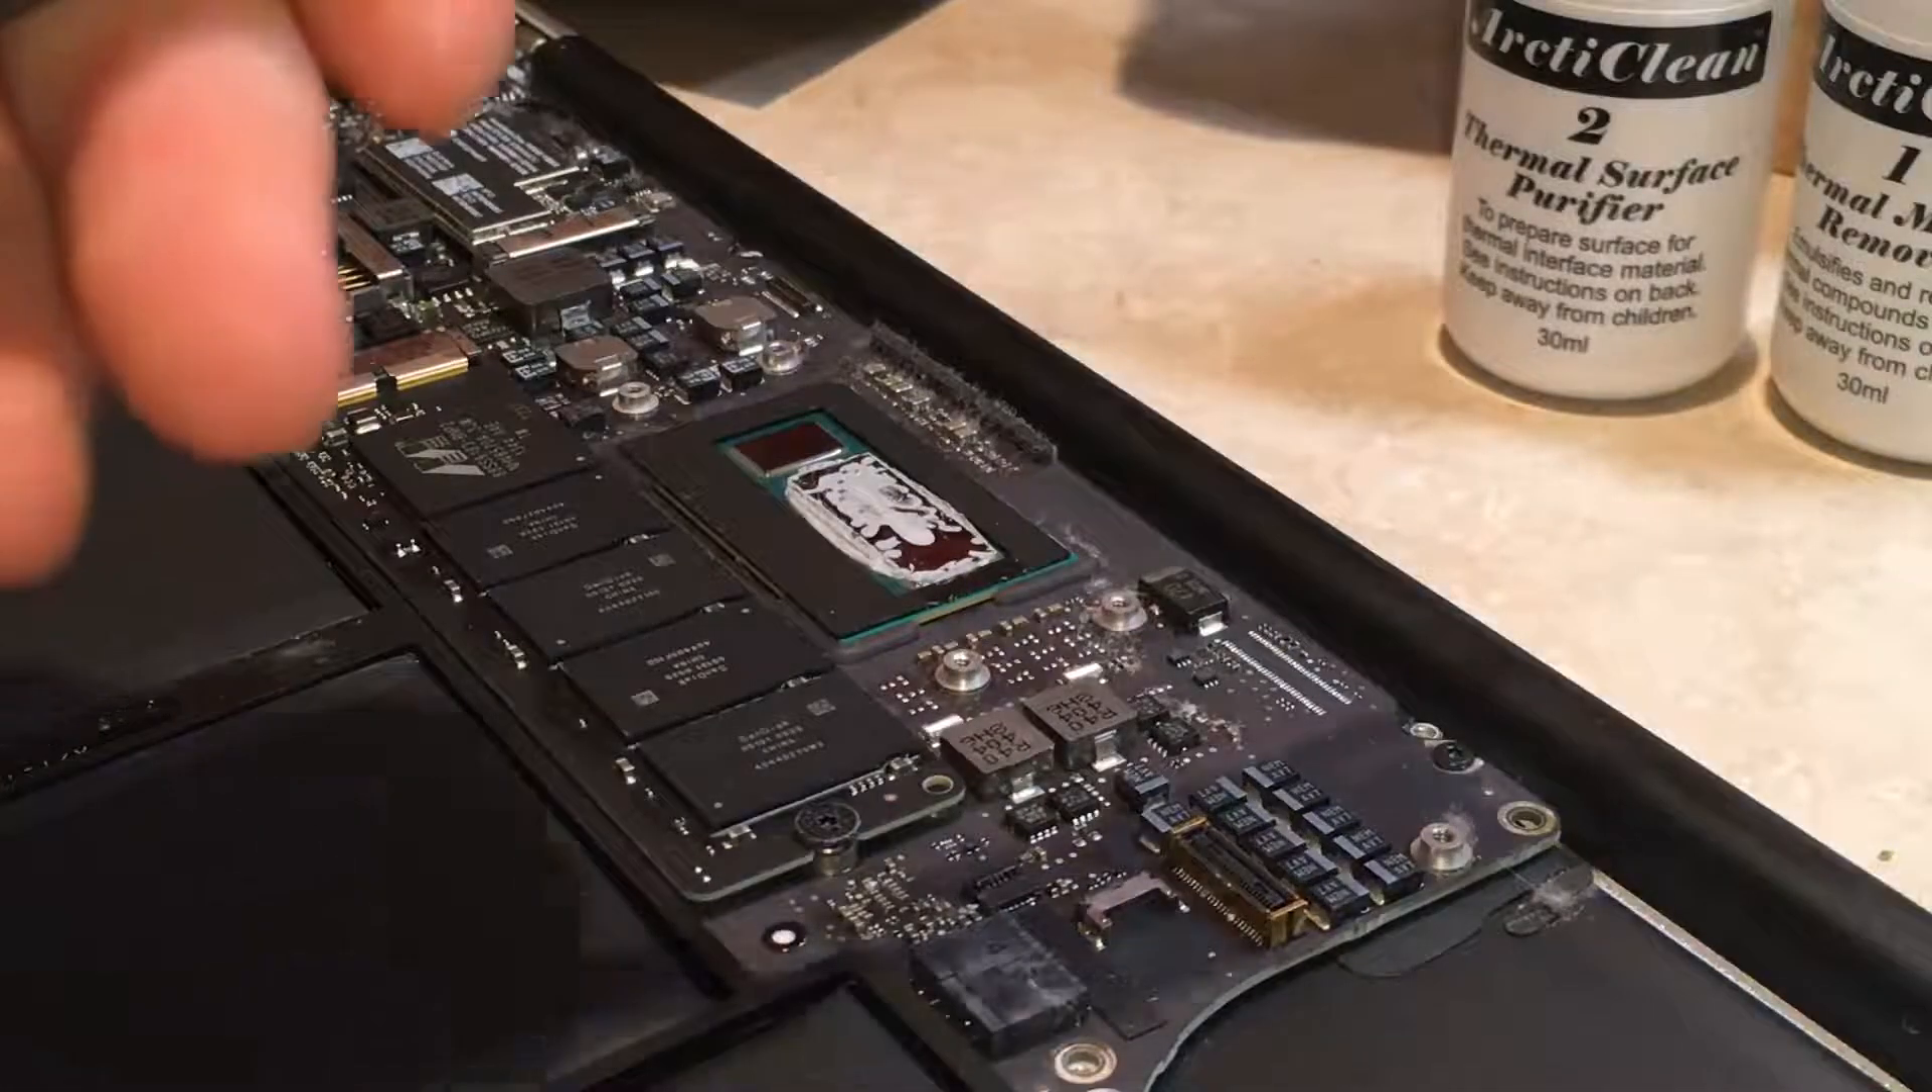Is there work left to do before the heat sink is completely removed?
No.